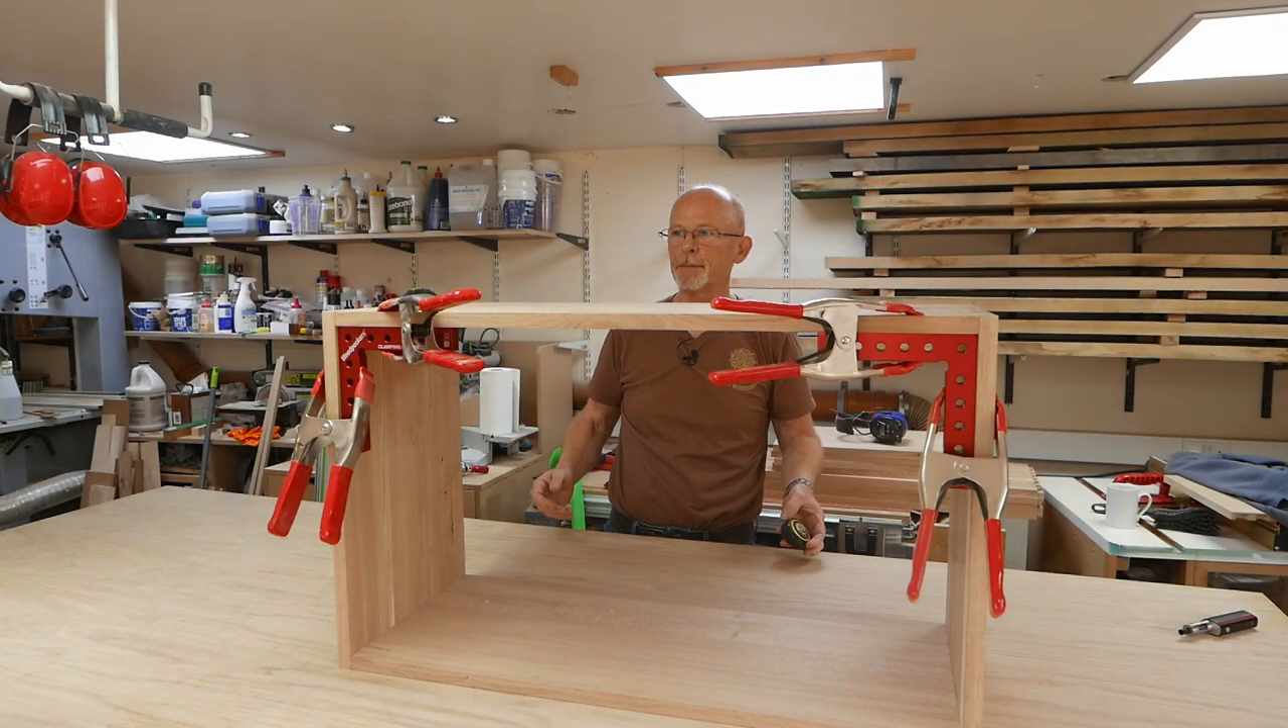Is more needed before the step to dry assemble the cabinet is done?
No.